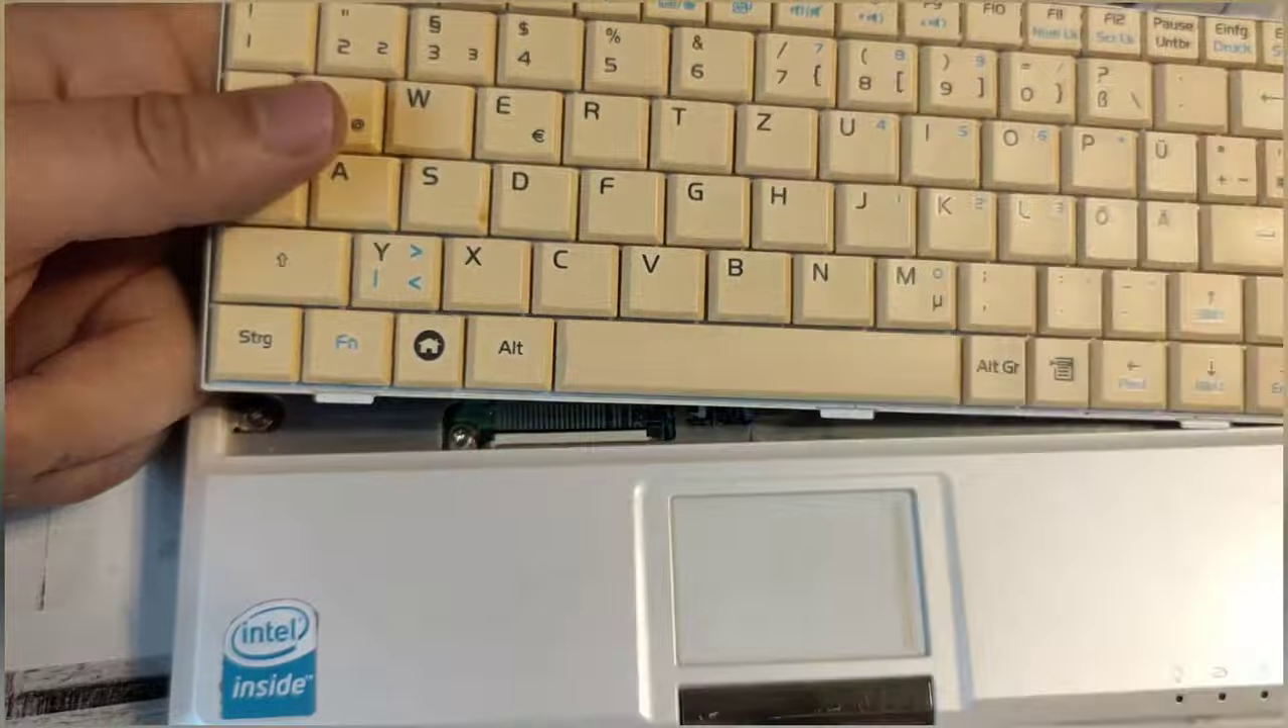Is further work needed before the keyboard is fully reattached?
Yes.